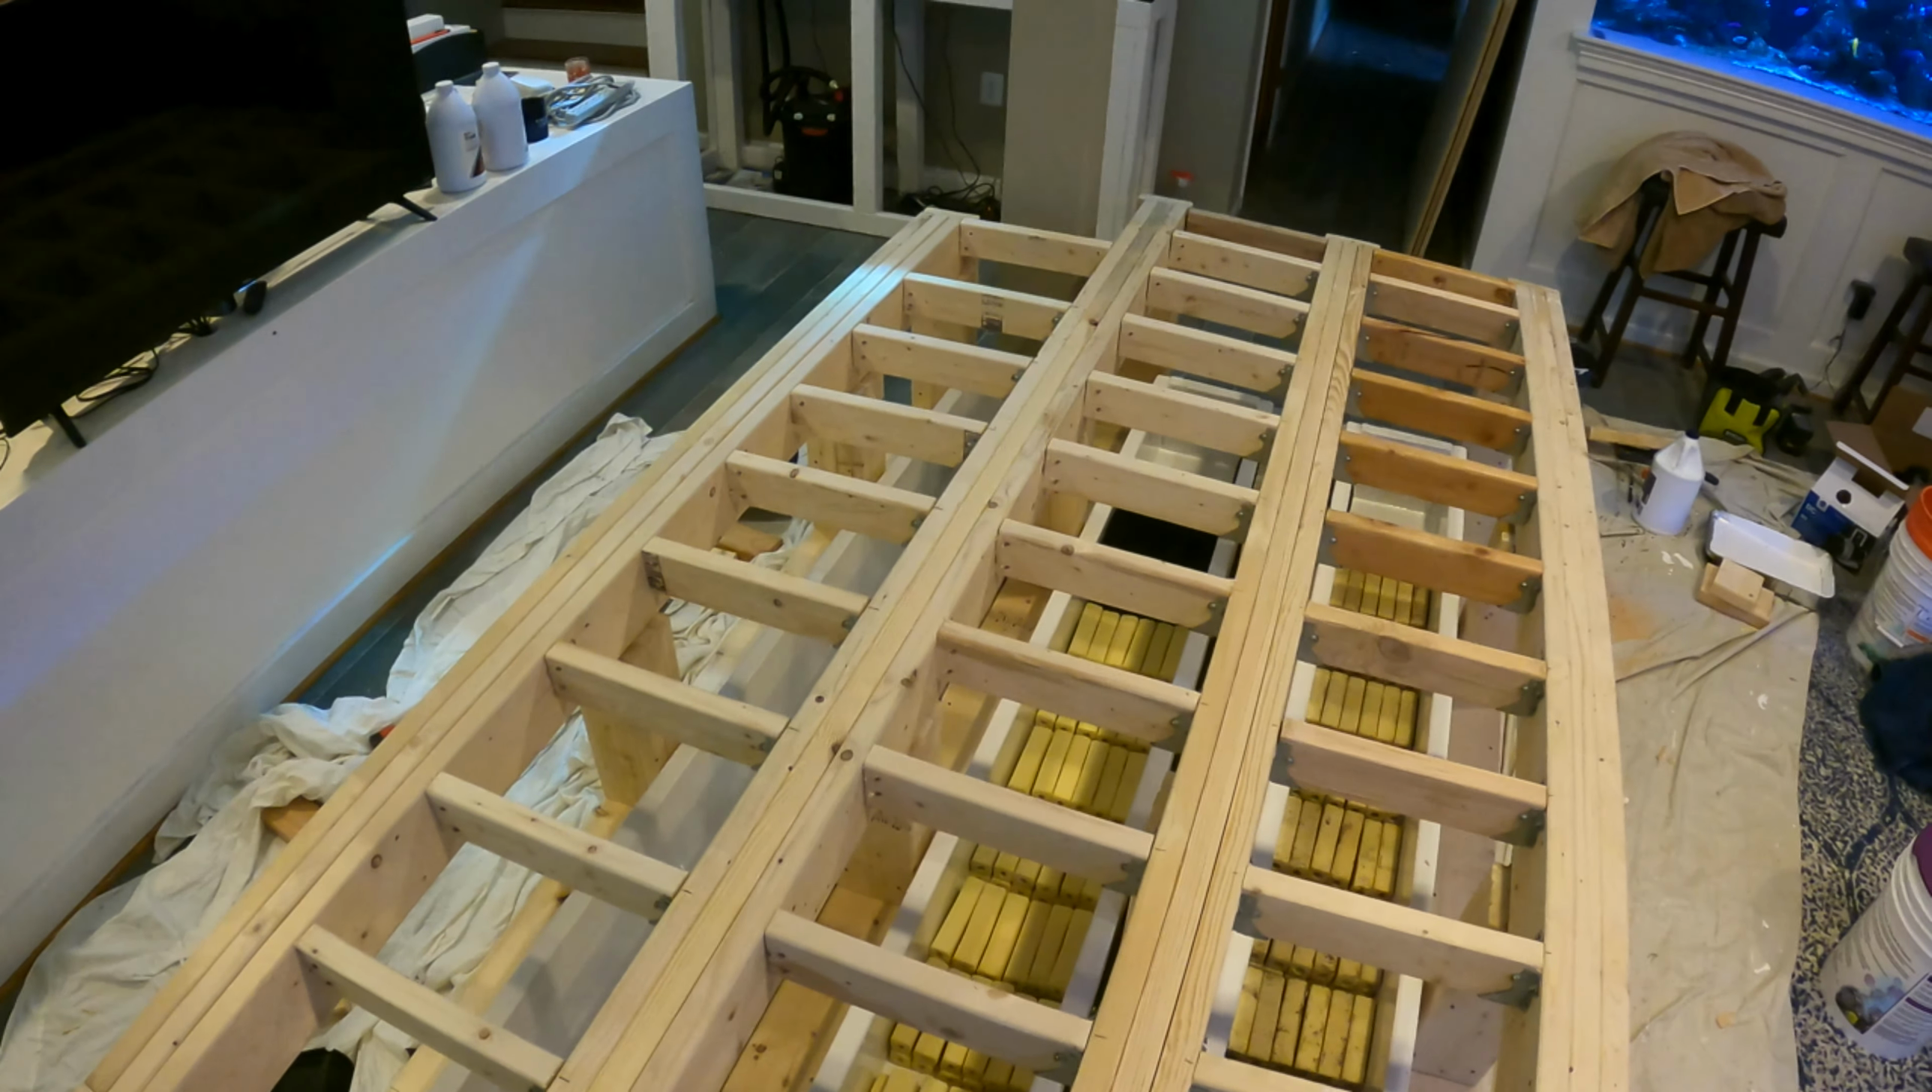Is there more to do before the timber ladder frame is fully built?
No.